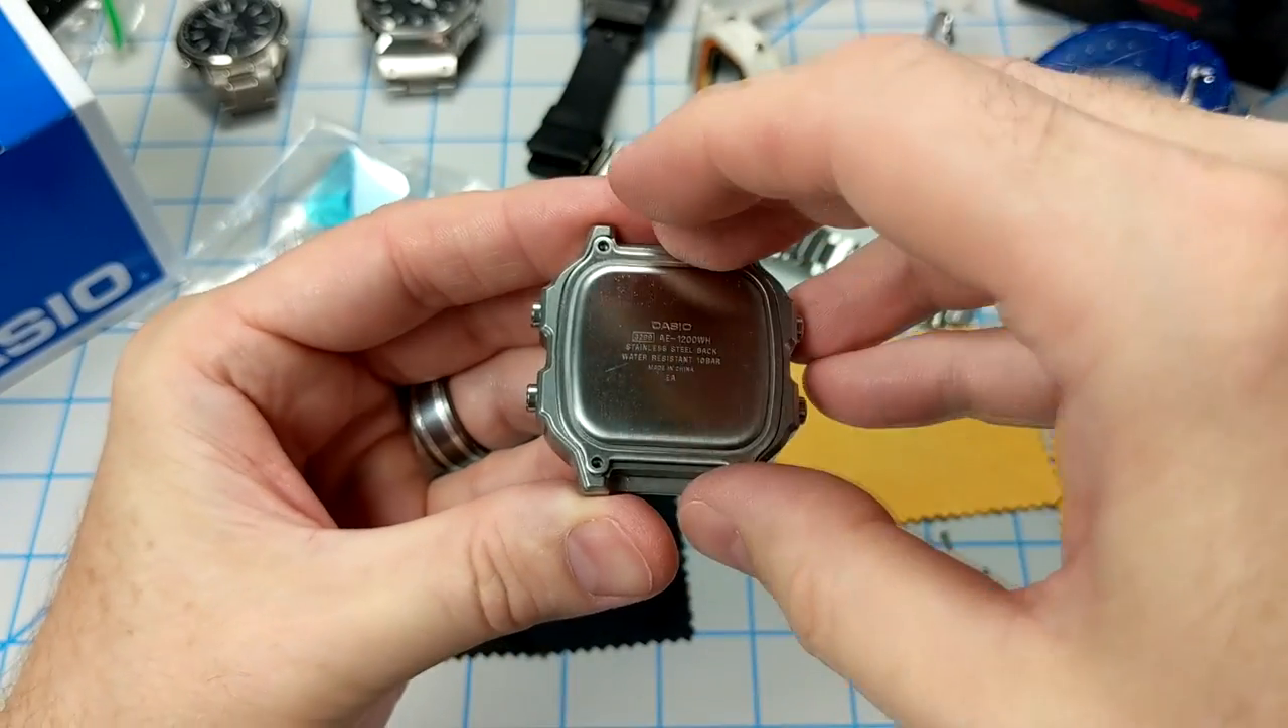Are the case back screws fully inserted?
No.